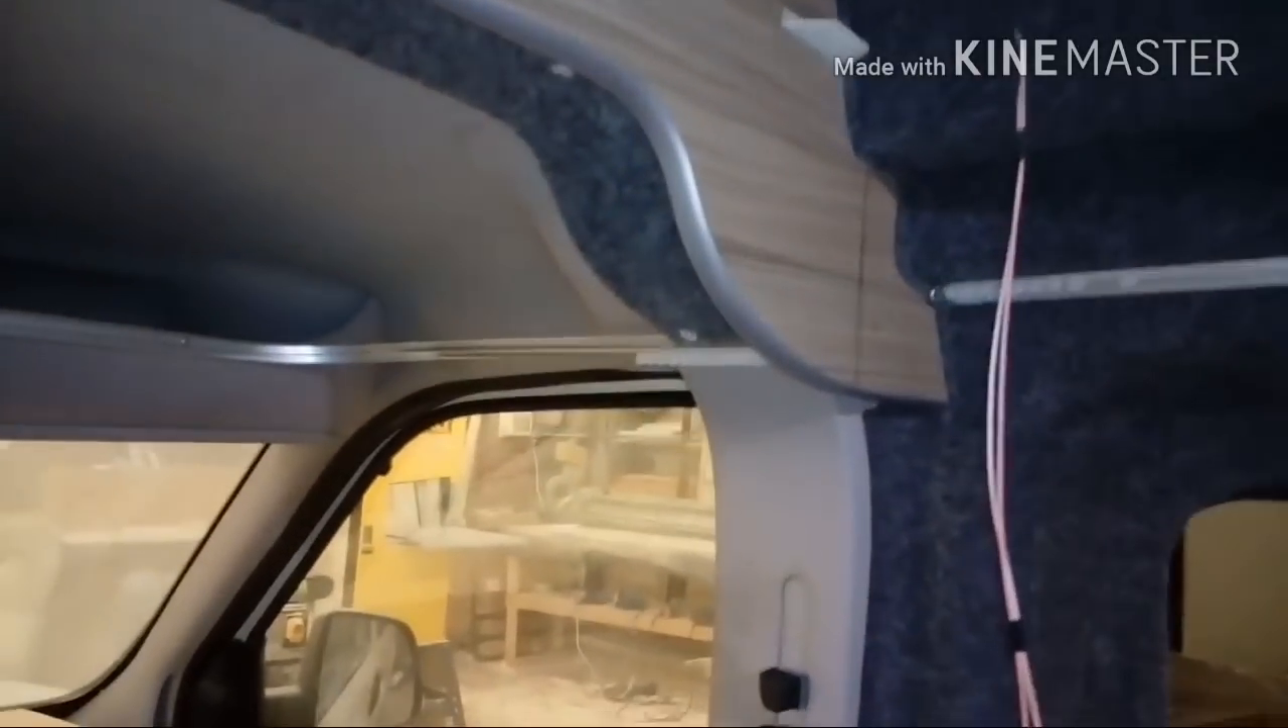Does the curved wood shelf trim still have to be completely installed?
No.